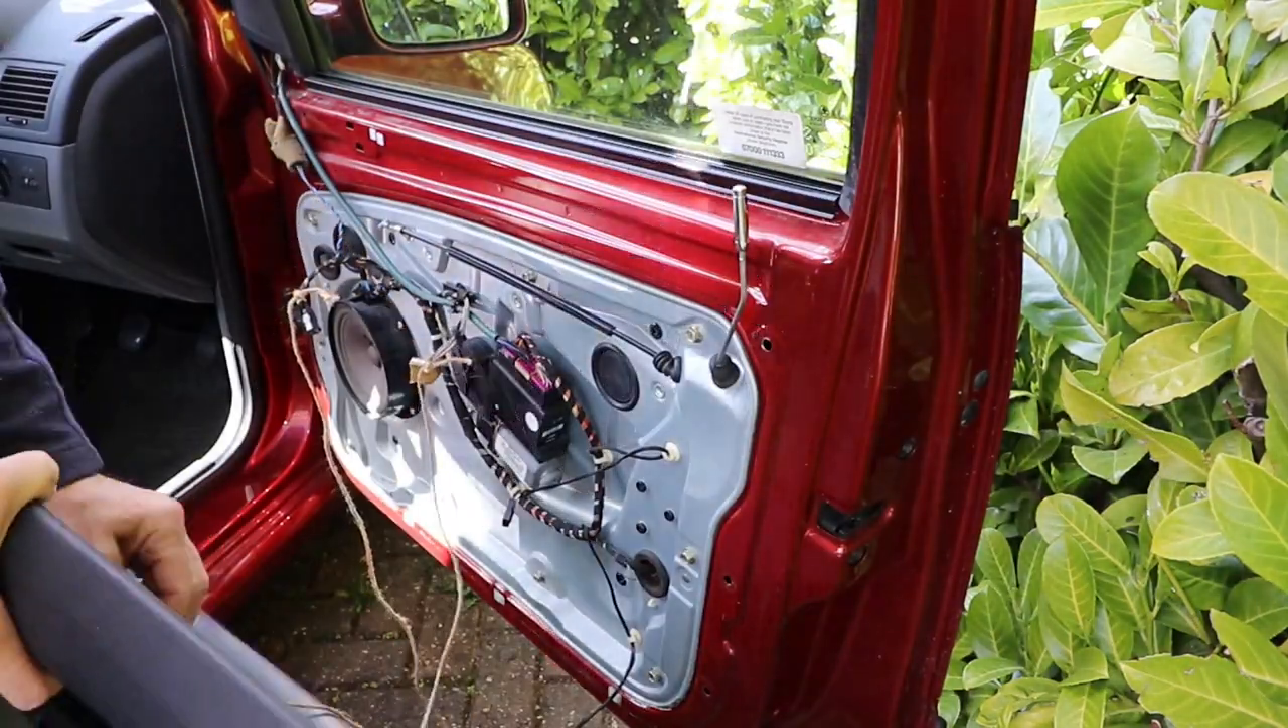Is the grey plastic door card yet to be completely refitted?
Yes.